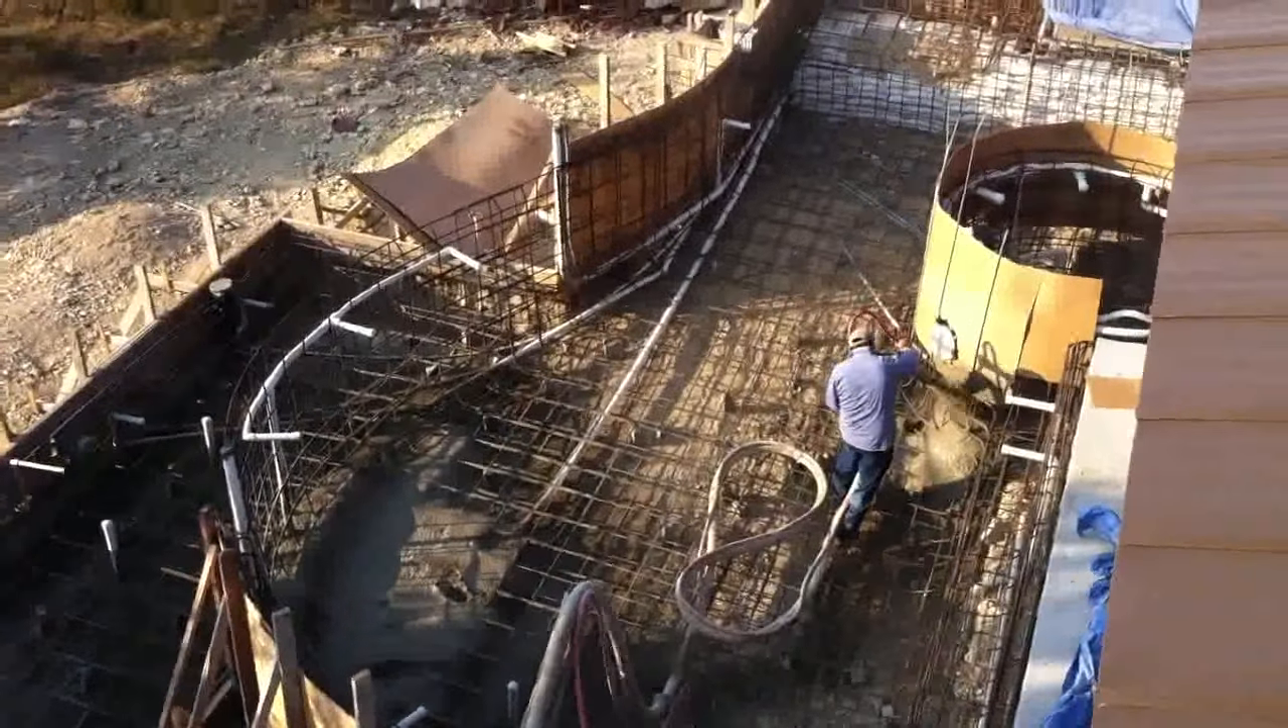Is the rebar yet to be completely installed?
No.